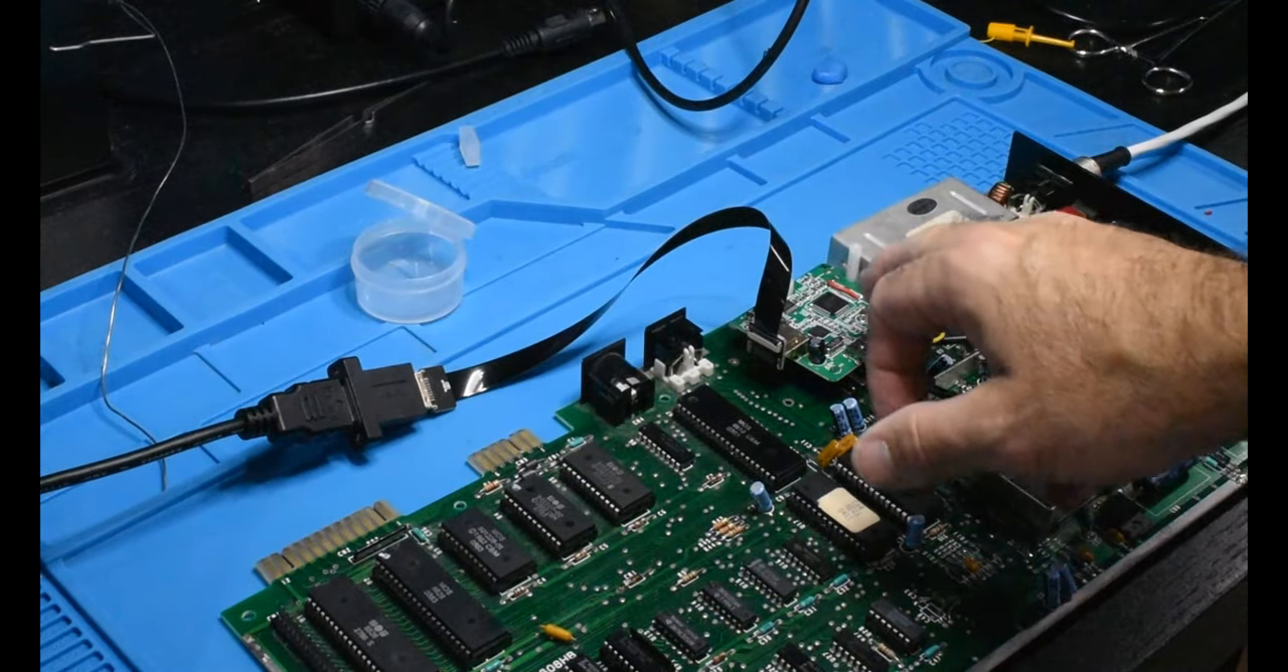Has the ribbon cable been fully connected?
Yes.